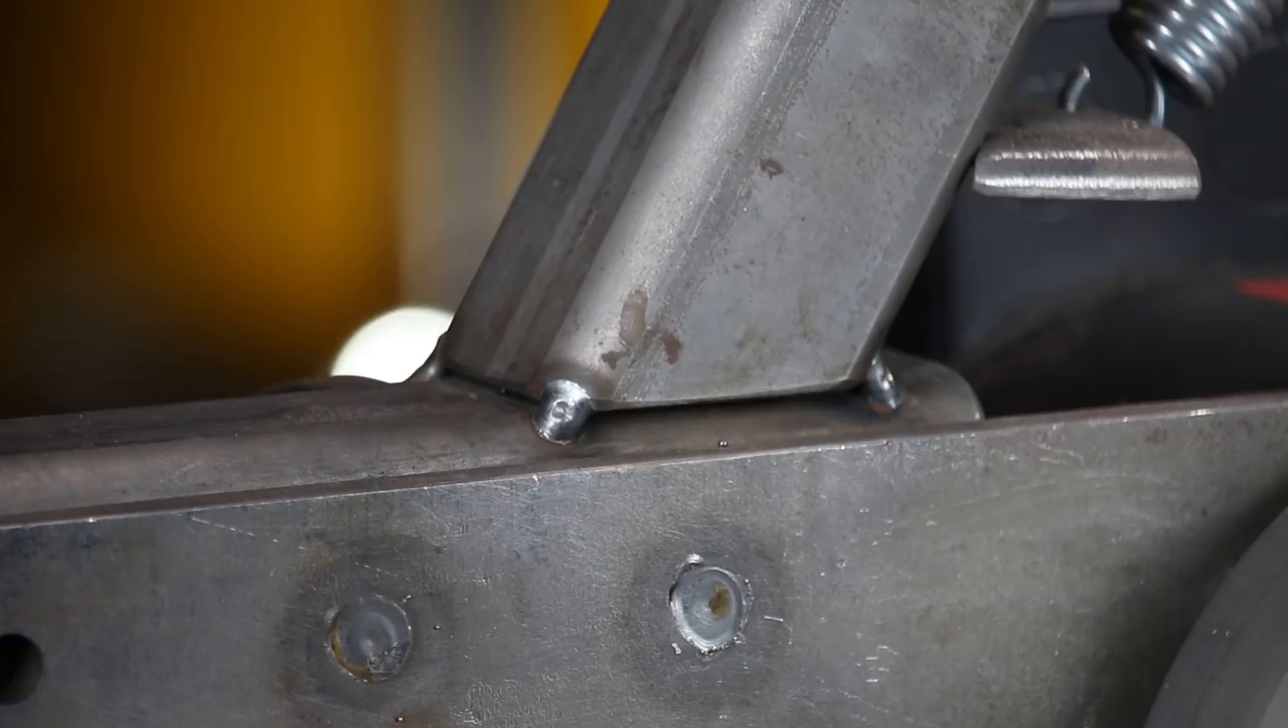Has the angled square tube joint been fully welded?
No.